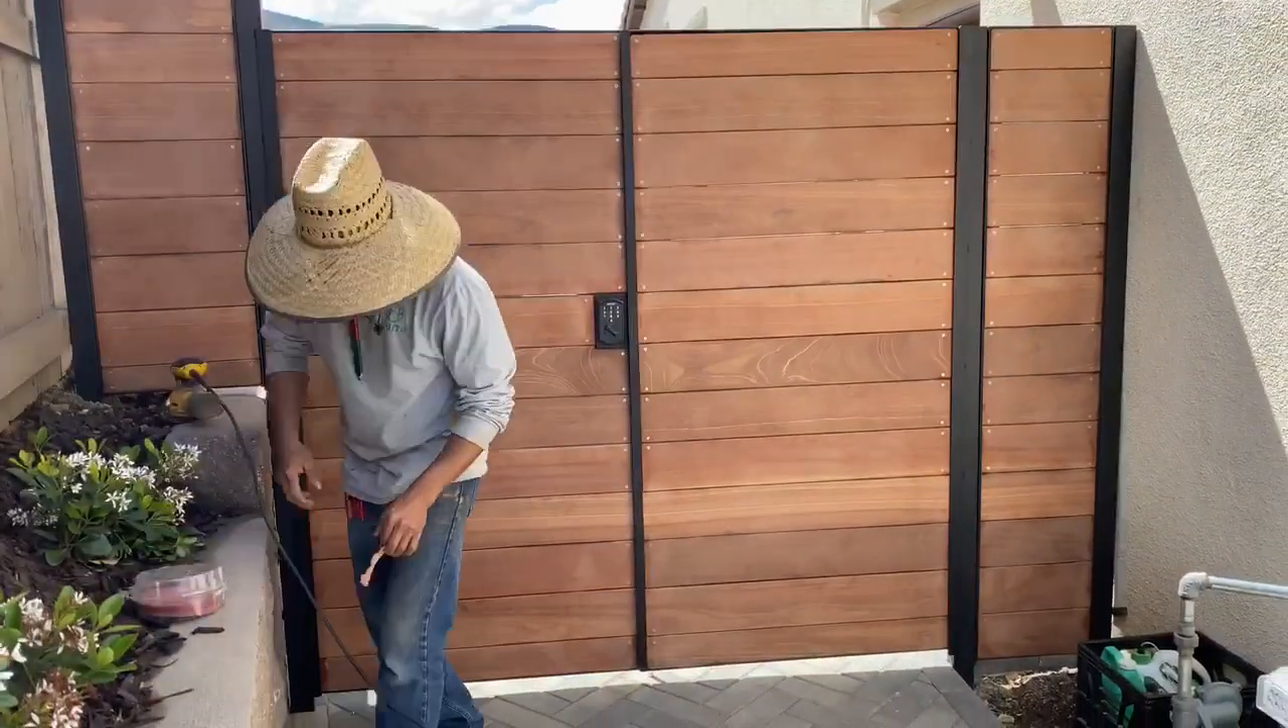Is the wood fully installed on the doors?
Yes.